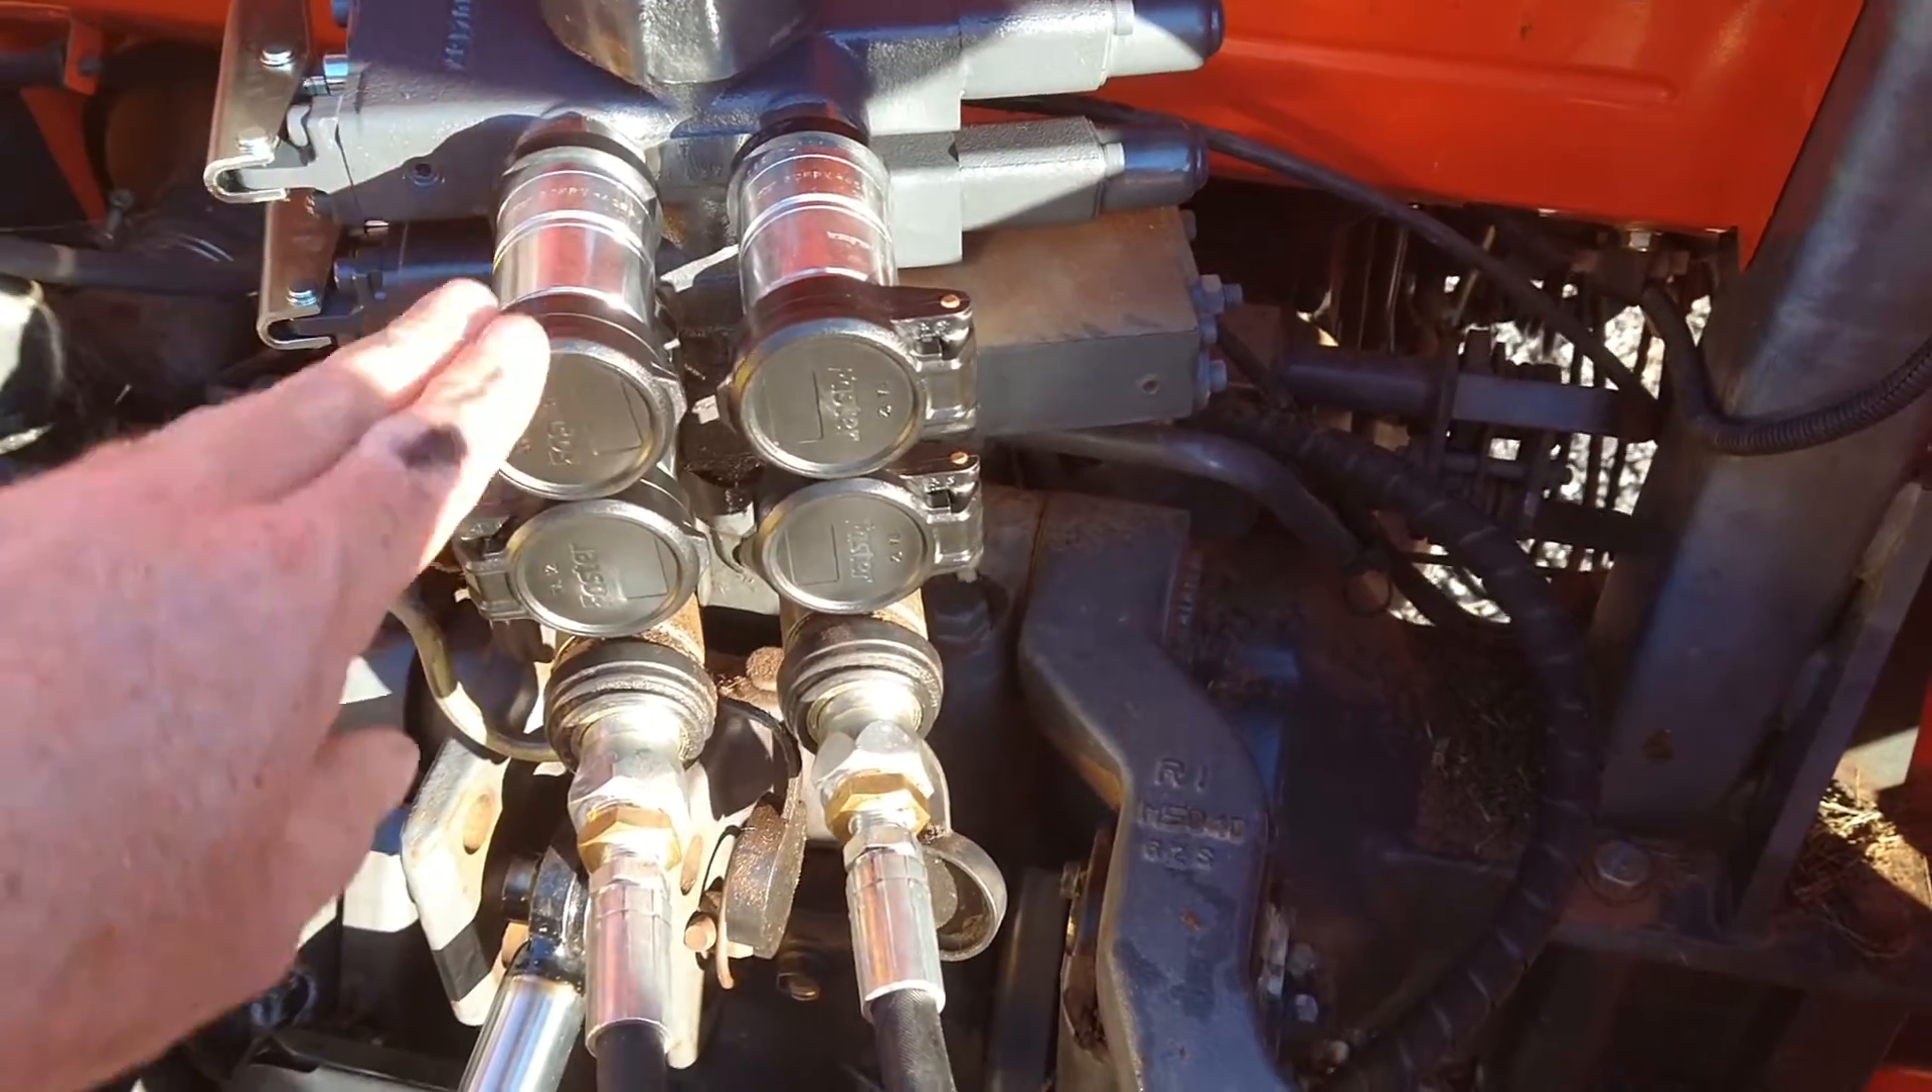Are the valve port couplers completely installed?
Yes.